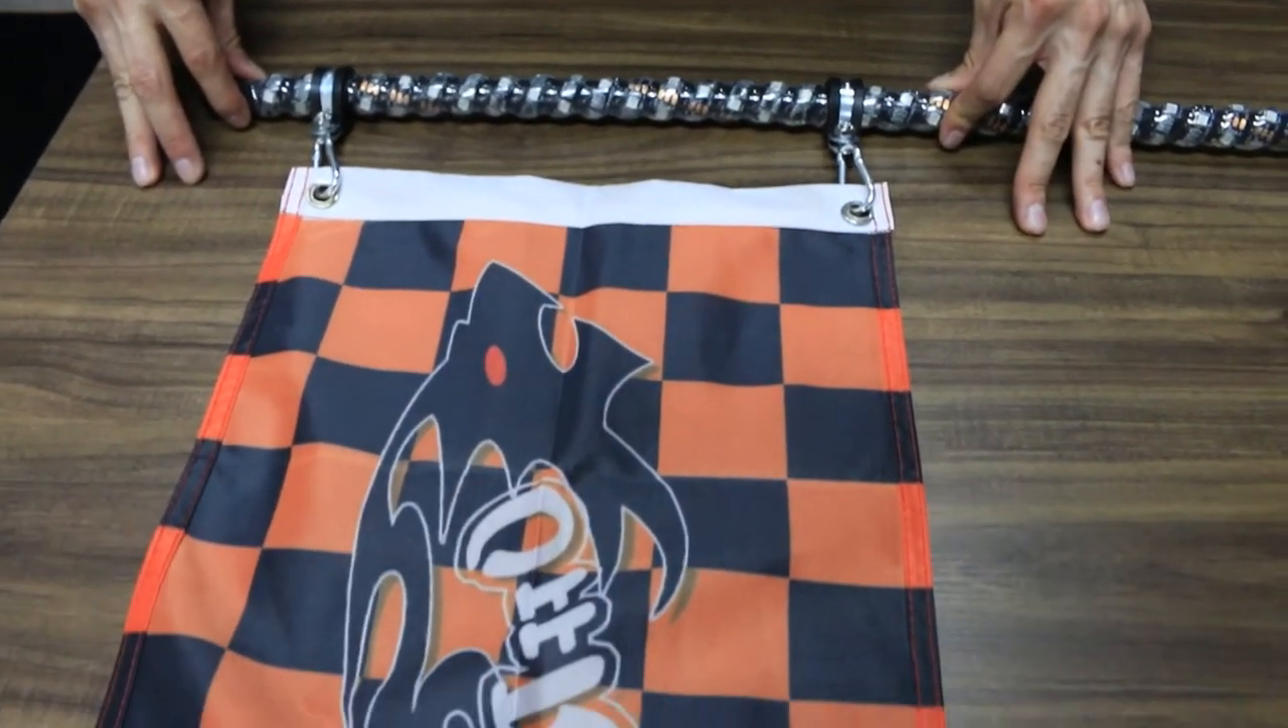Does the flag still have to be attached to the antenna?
No.